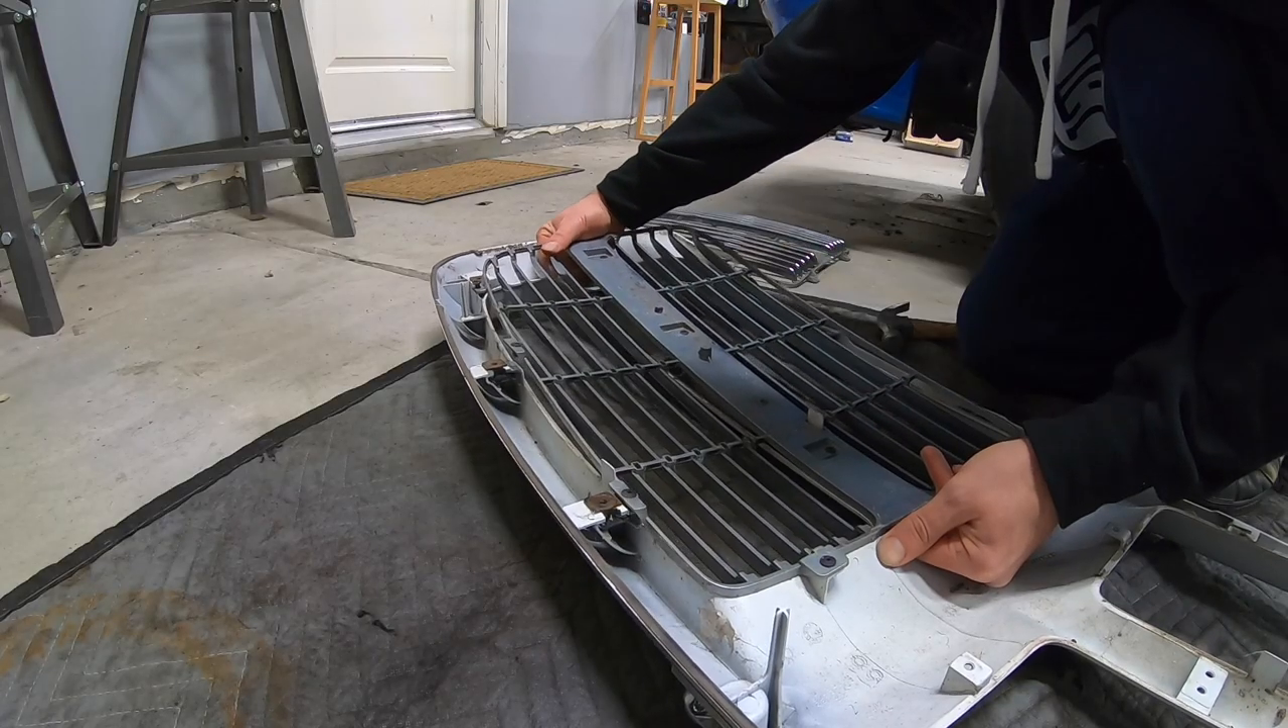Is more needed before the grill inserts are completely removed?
Yes.